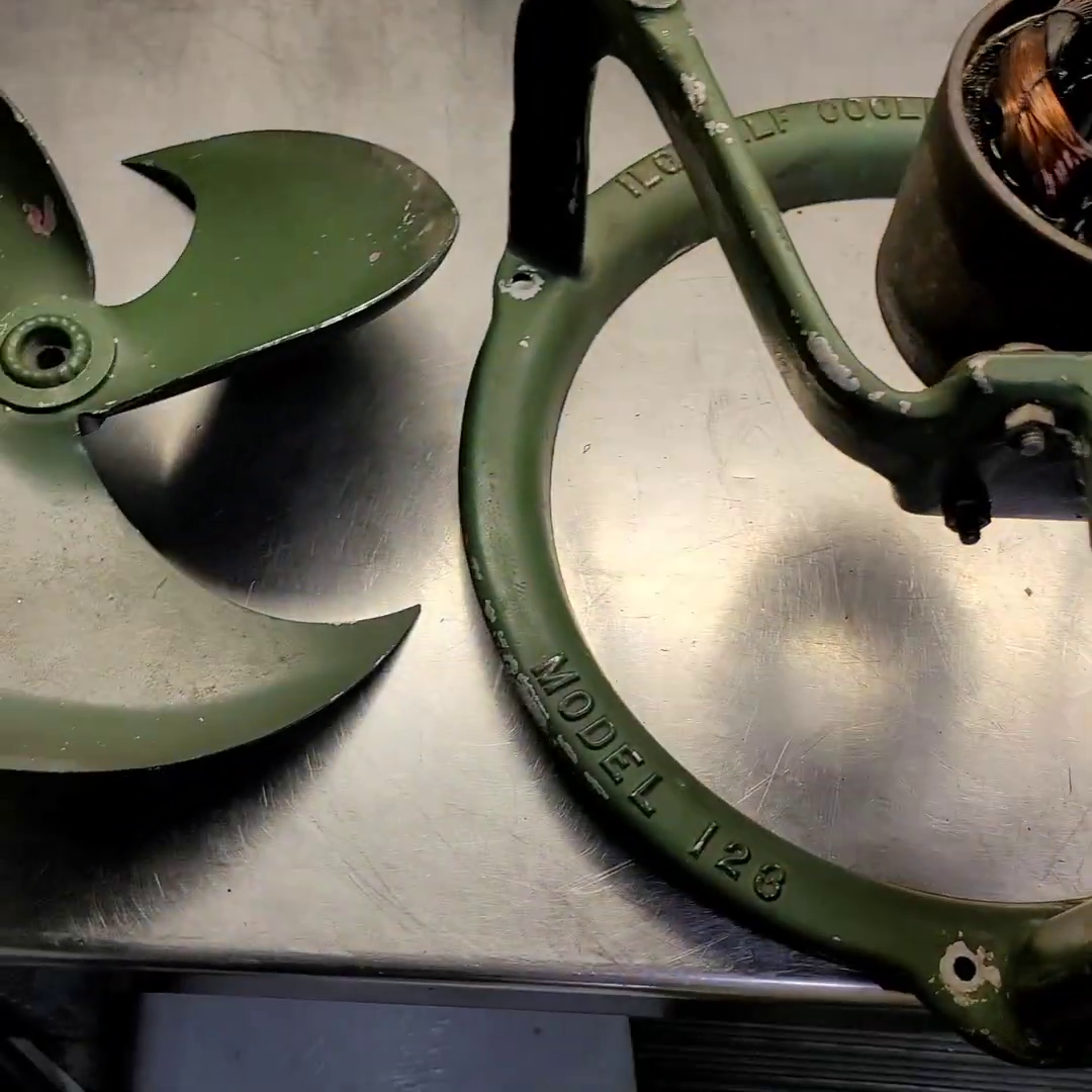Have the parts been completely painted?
No.